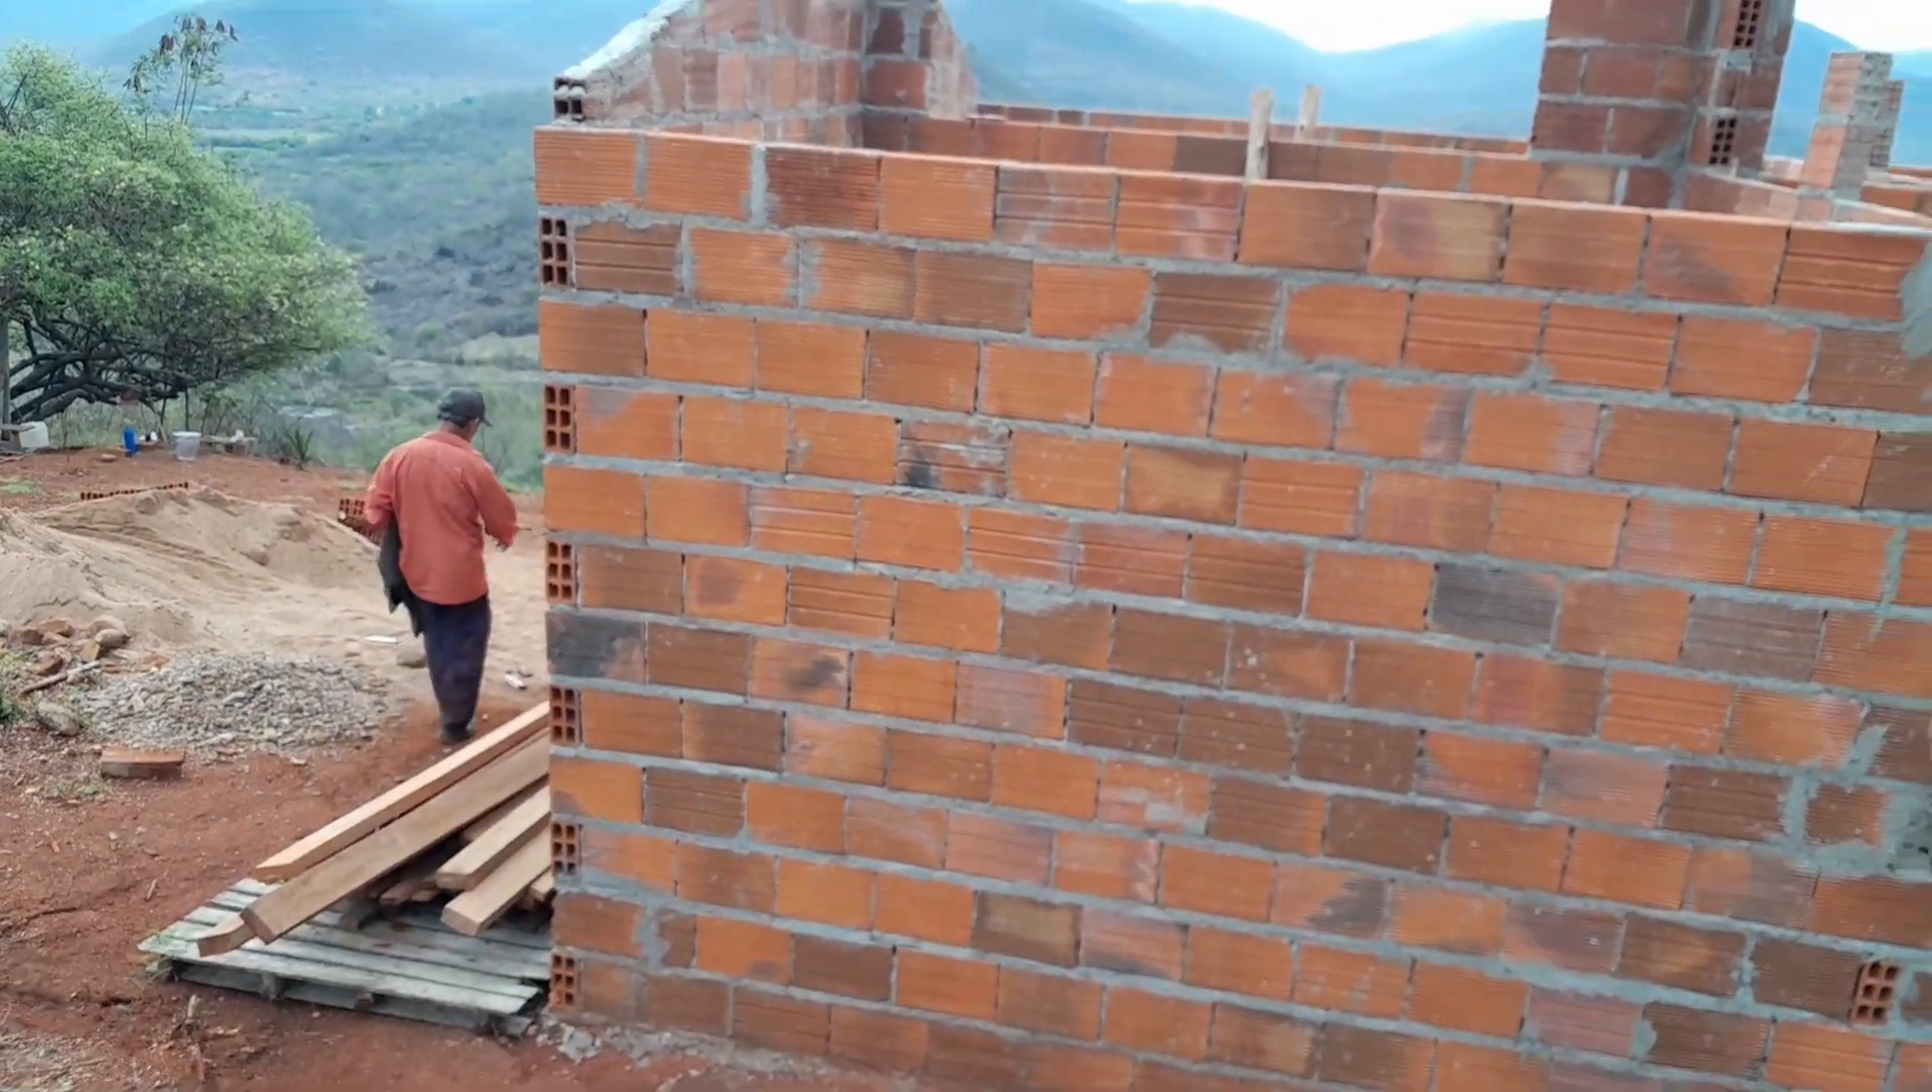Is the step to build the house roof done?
No.